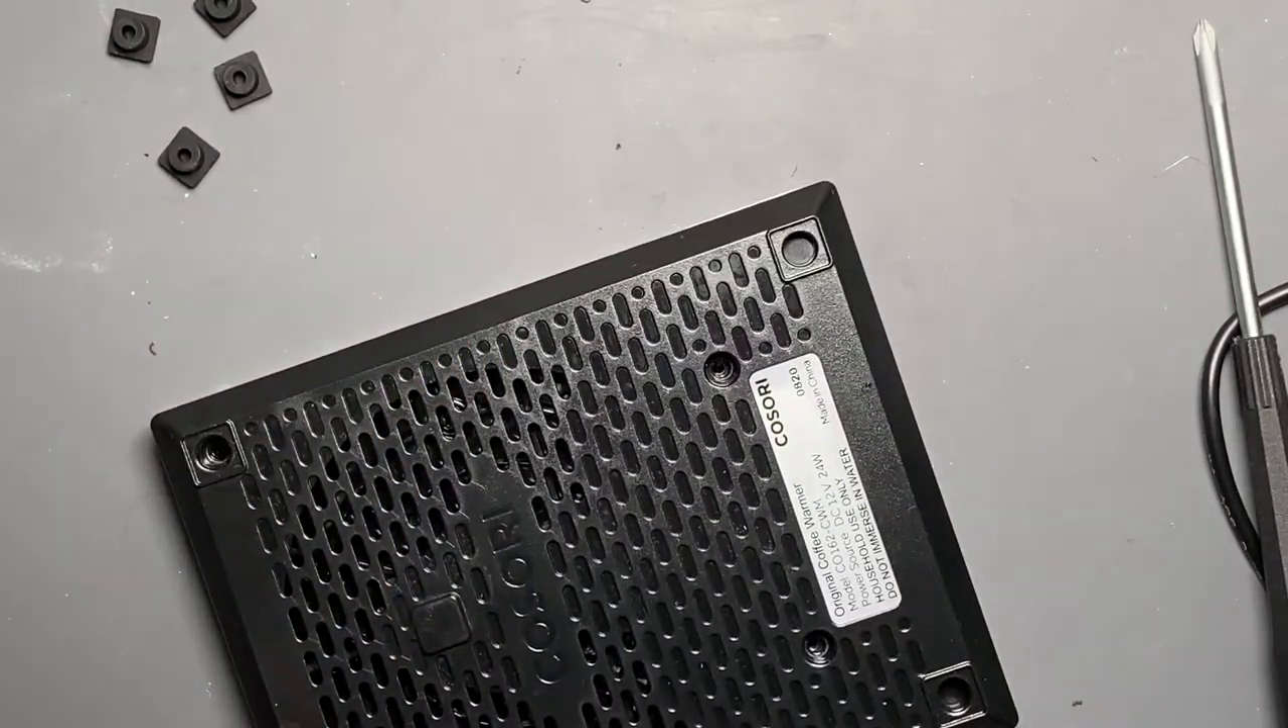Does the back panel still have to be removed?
Yes.